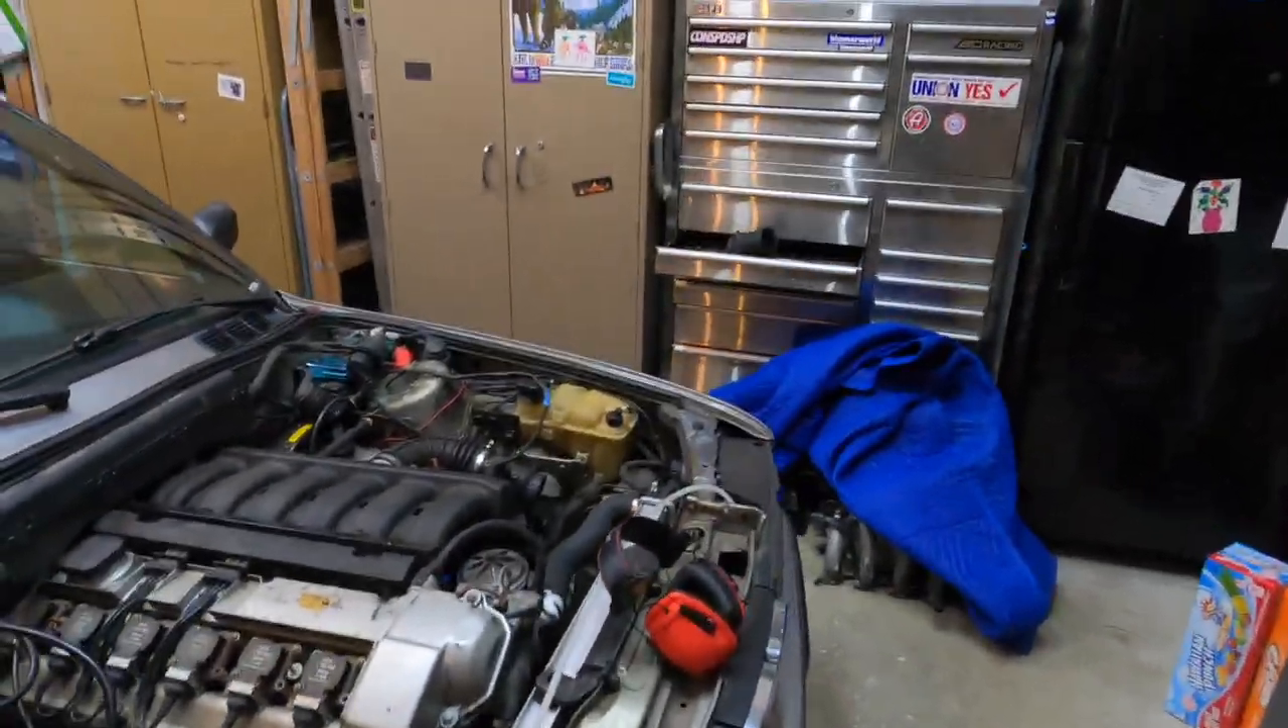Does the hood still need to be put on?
Yes.